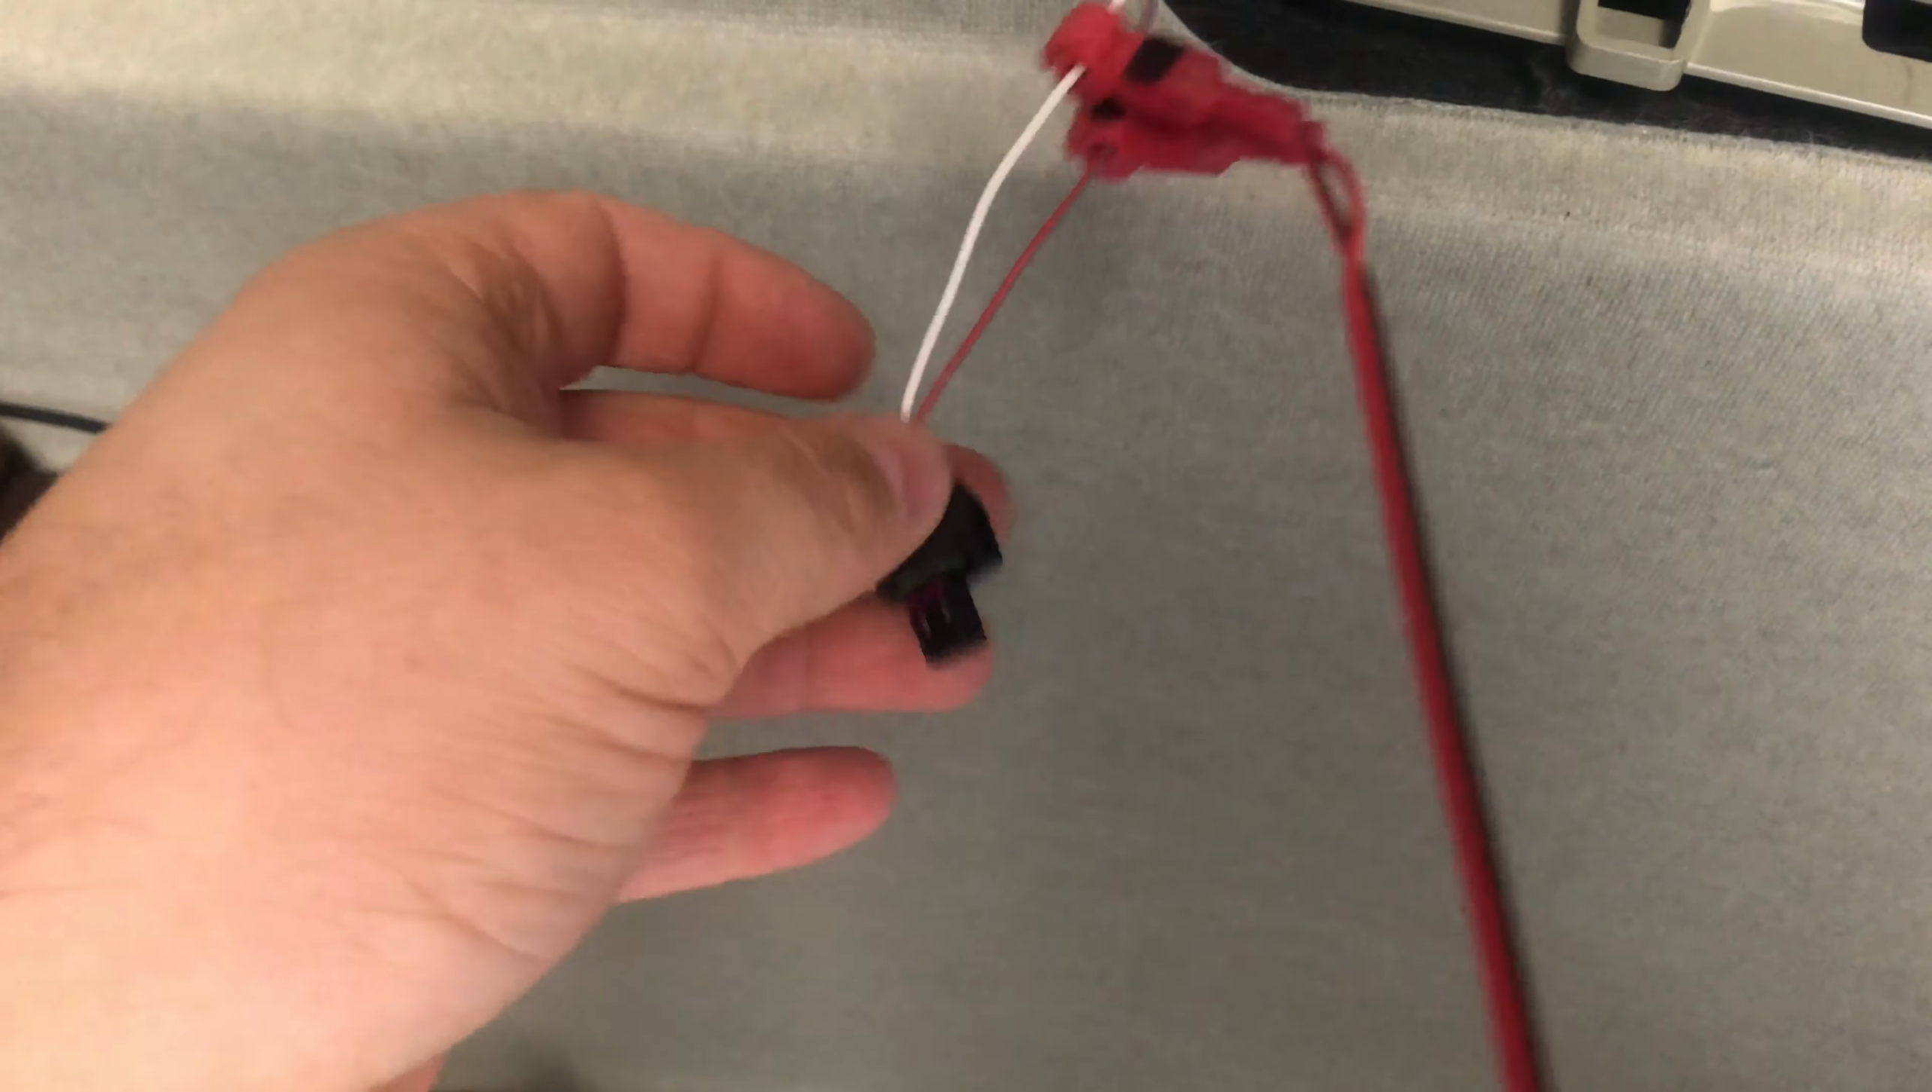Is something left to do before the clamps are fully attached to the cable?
No.